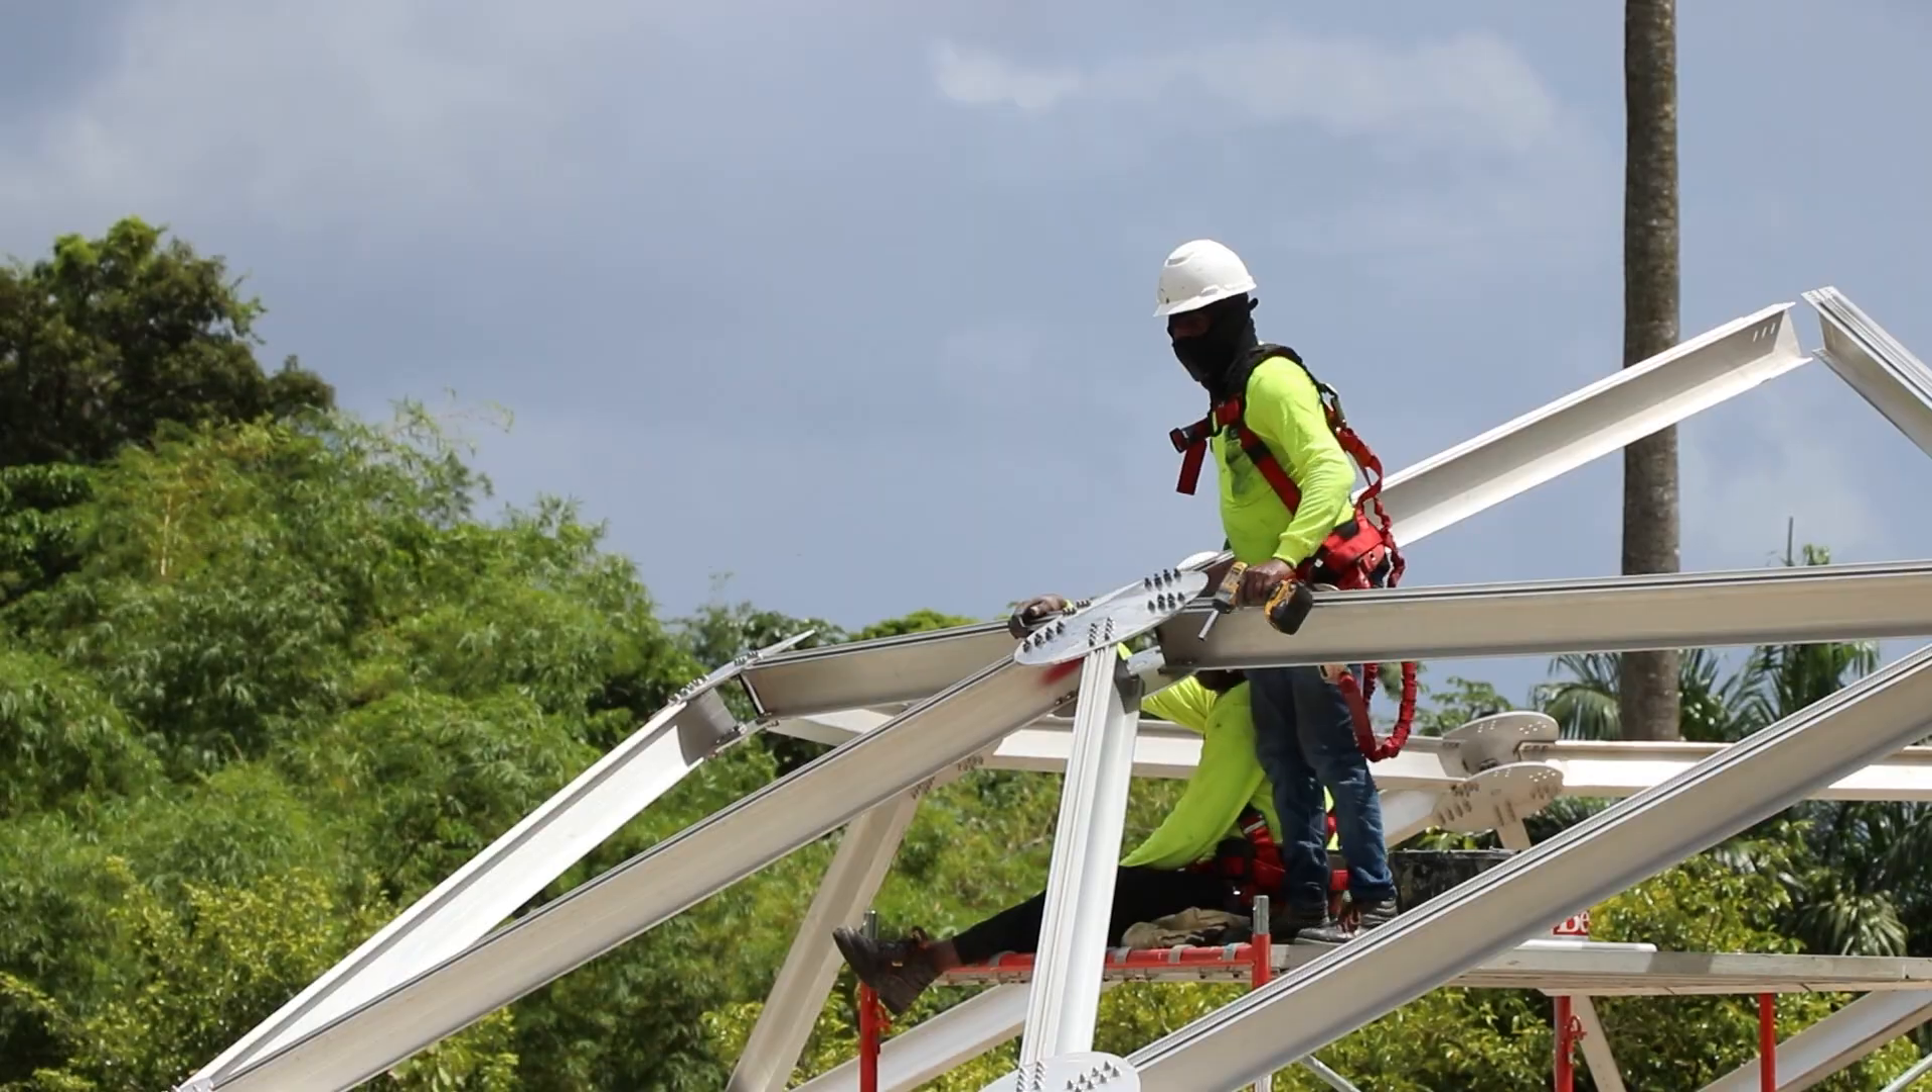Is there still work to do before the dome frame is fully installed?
Yes.